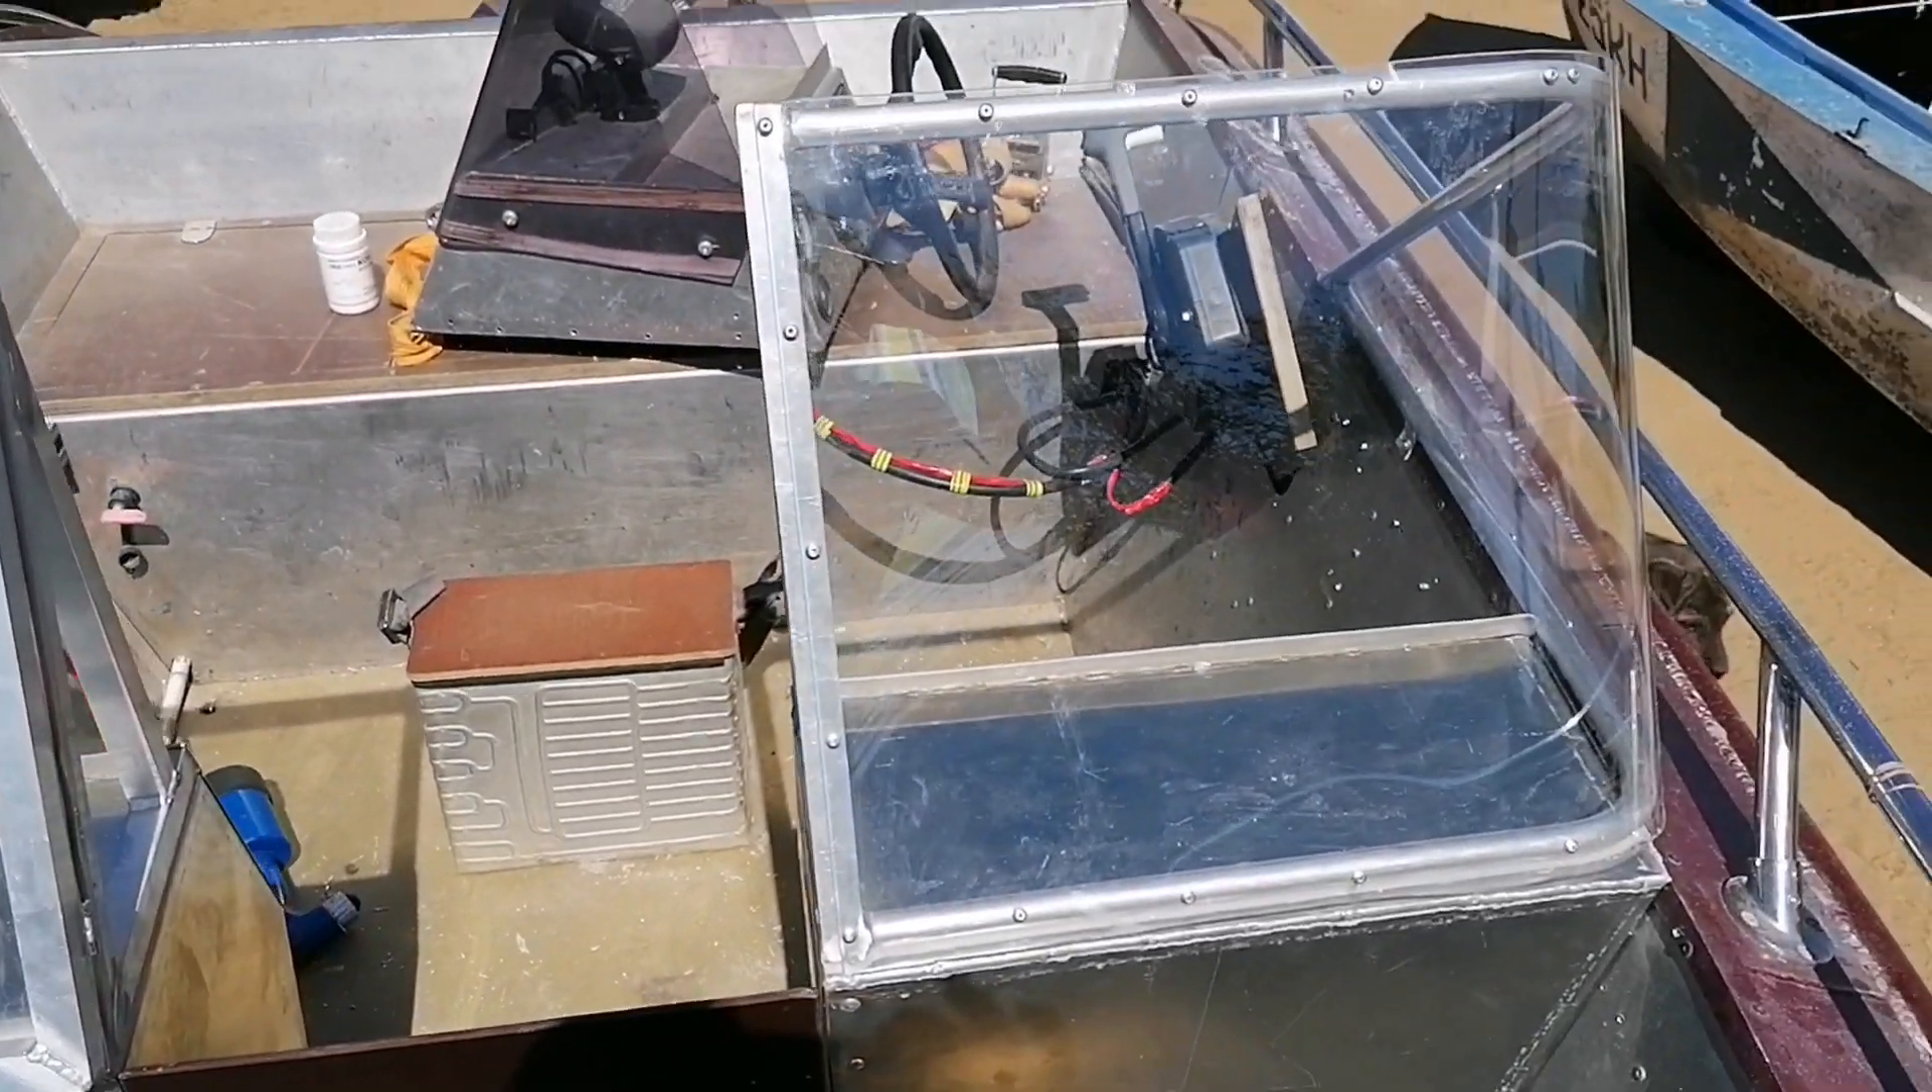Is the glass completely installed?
Yes.